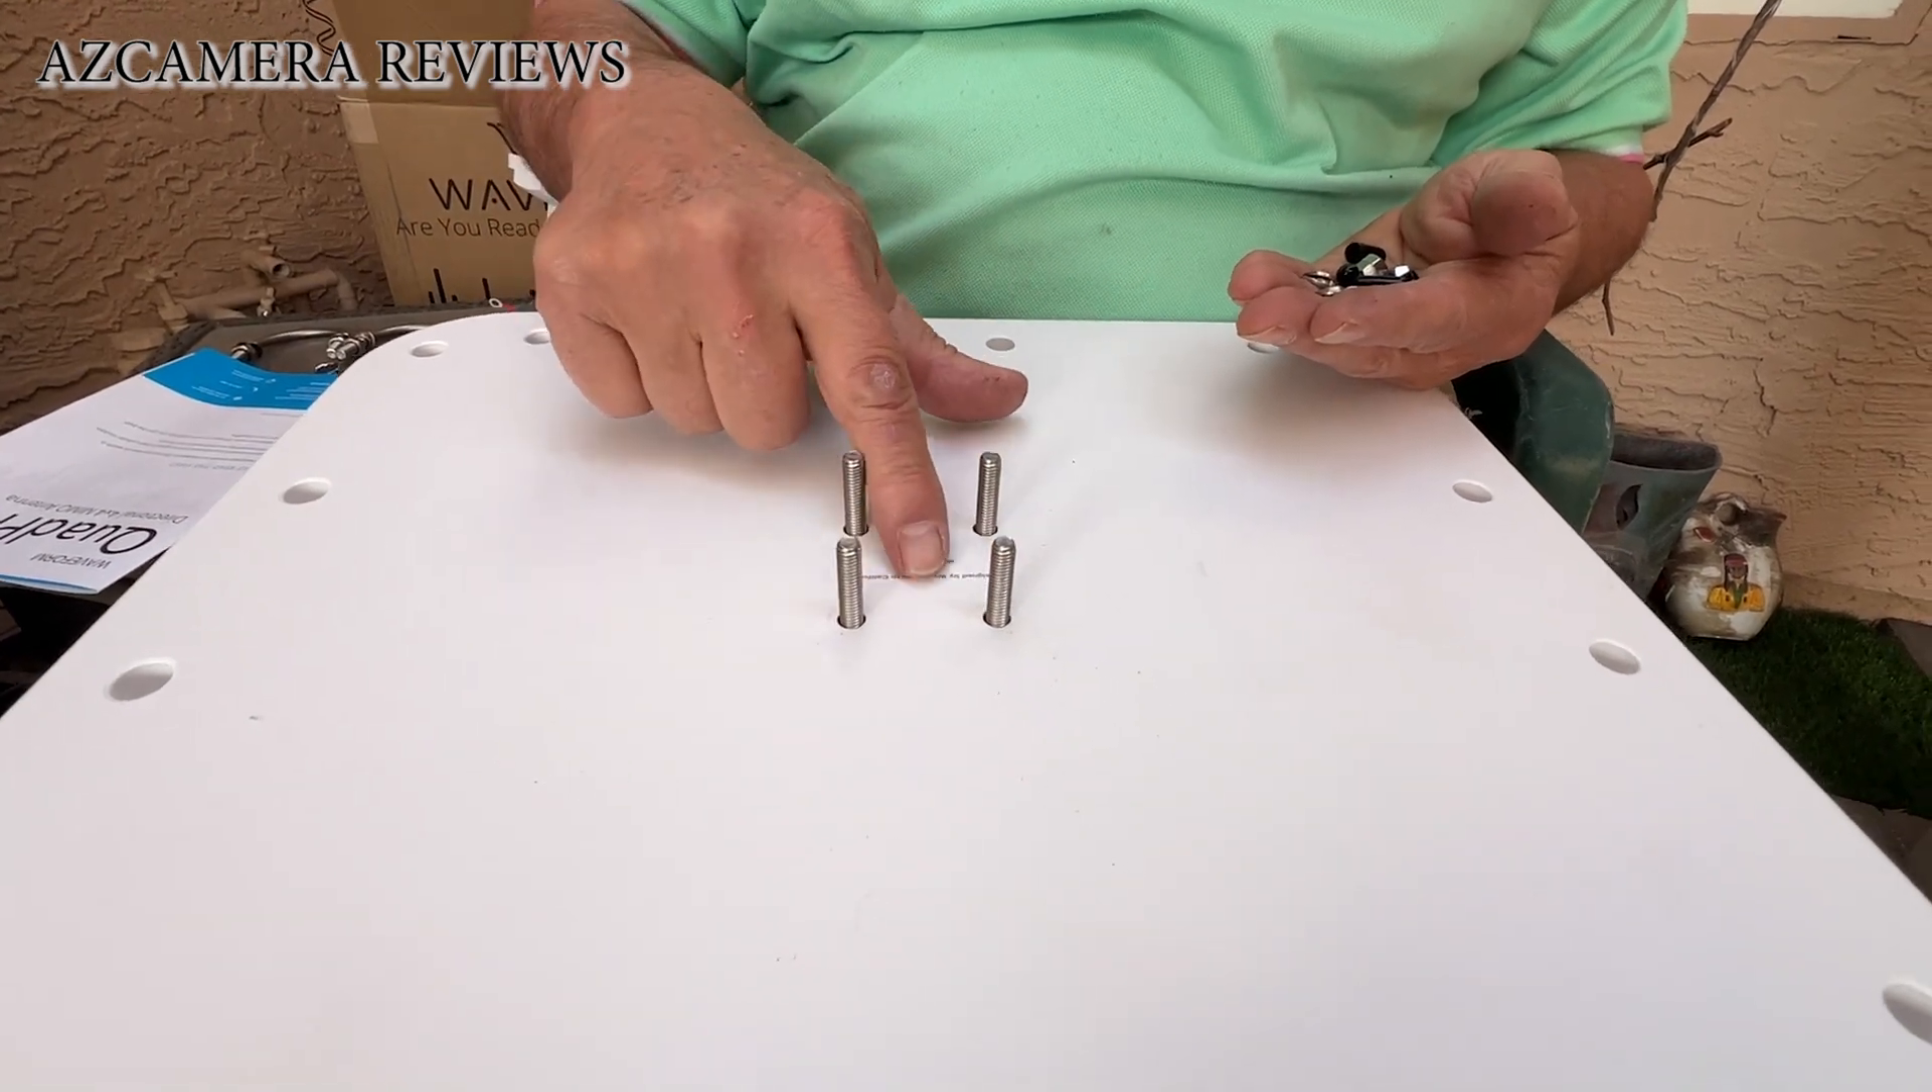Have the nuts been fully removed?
Yes.